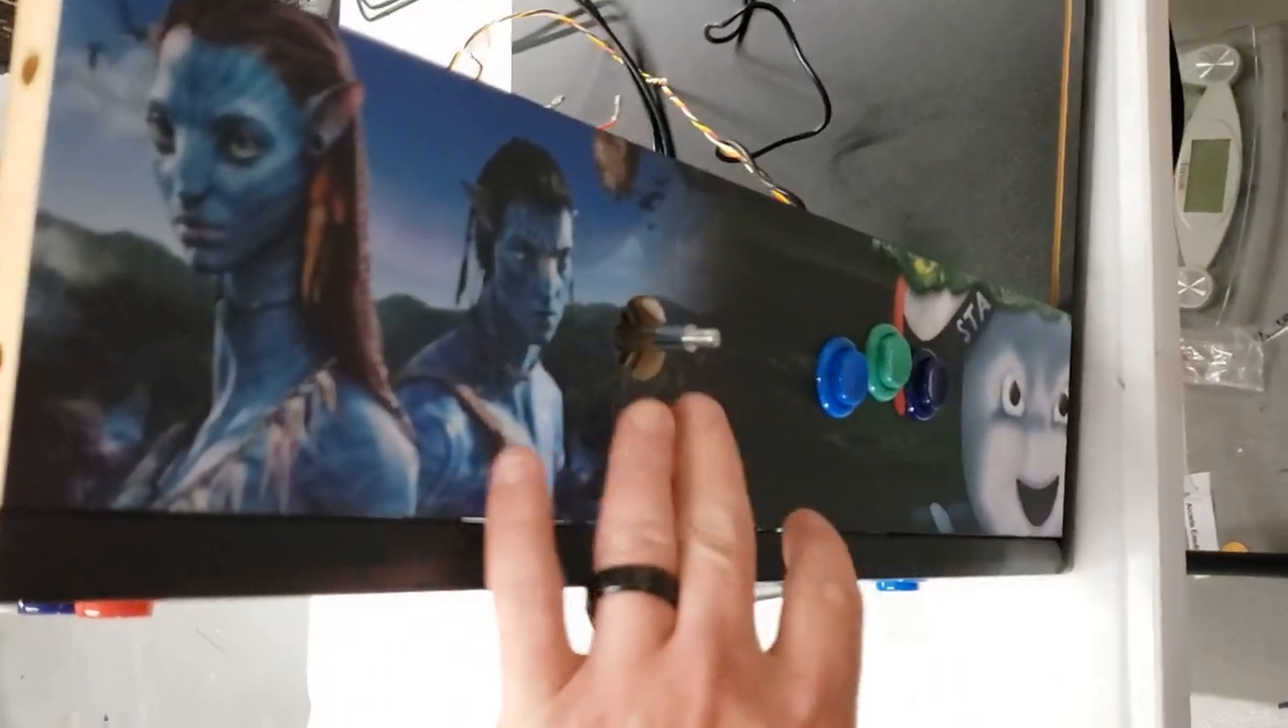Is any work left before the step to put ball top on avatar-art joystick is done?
Yes.